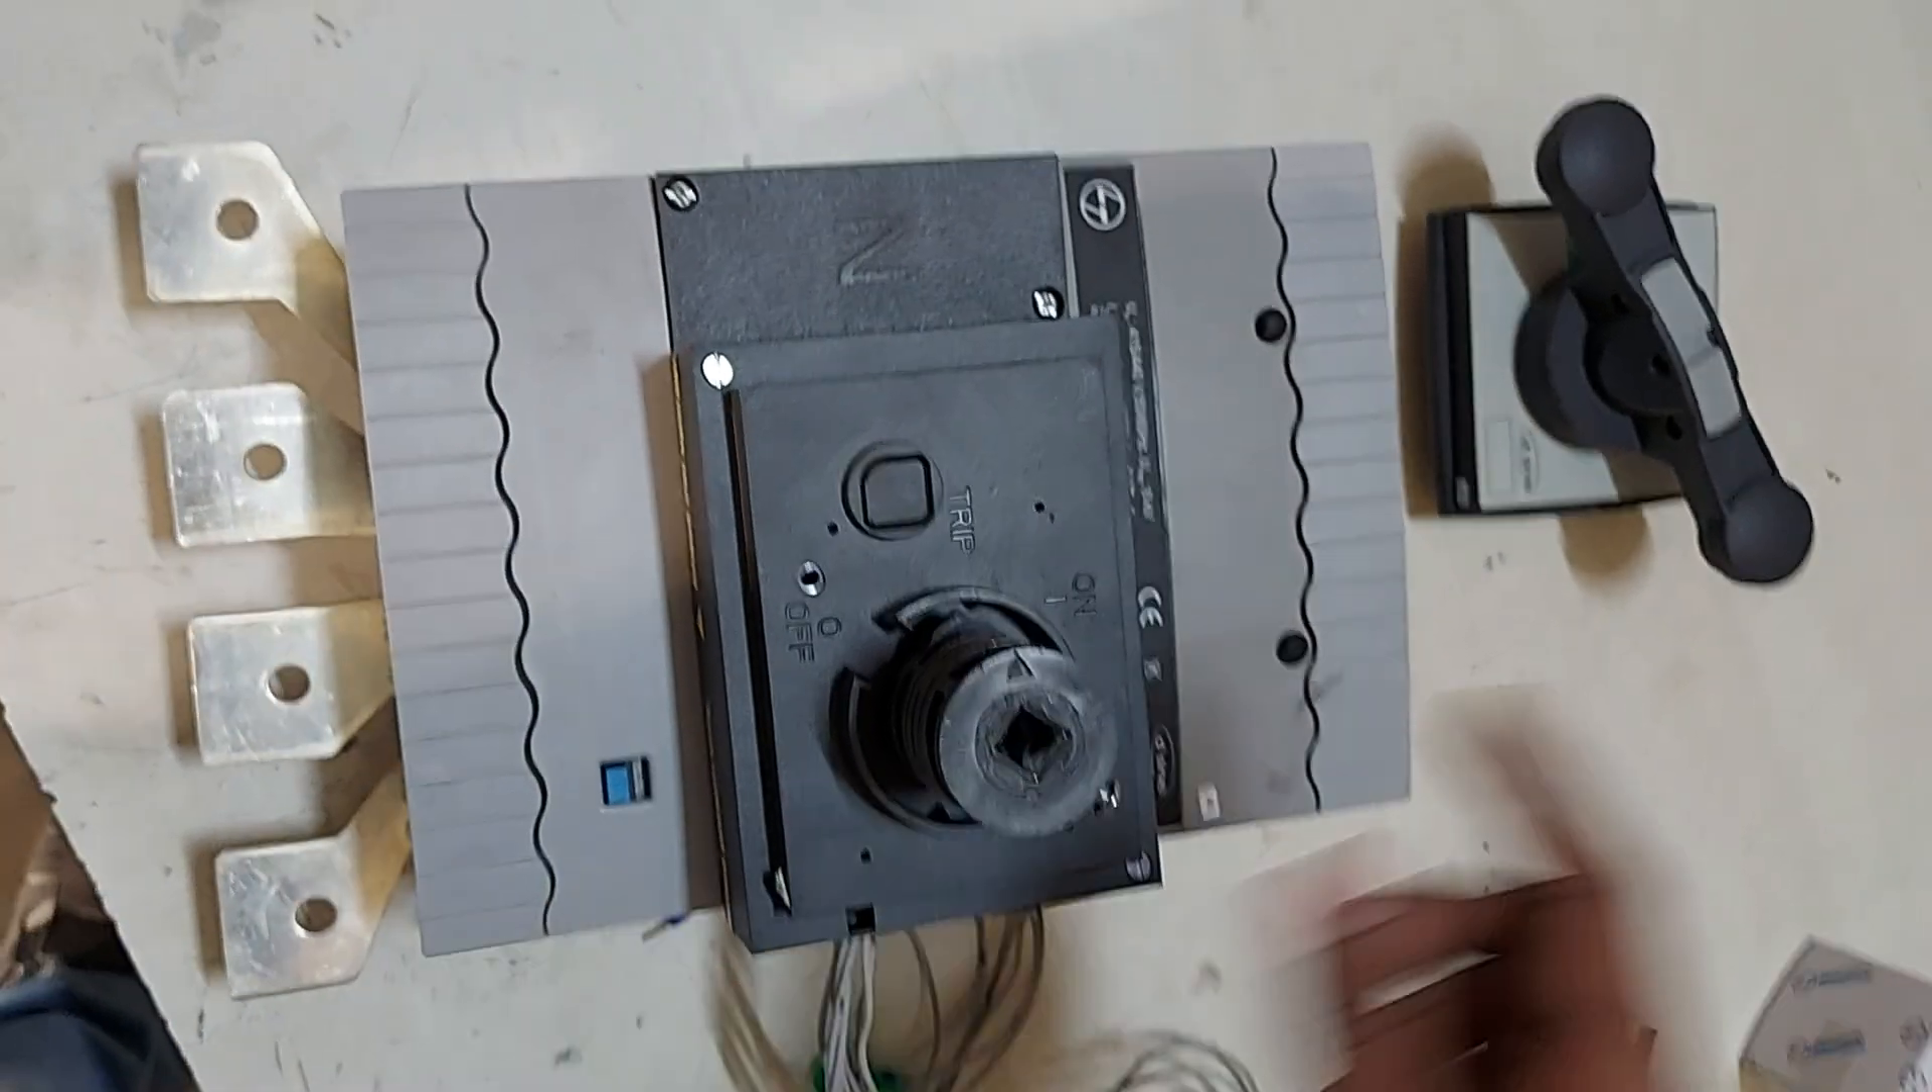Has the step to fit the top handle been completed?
No.